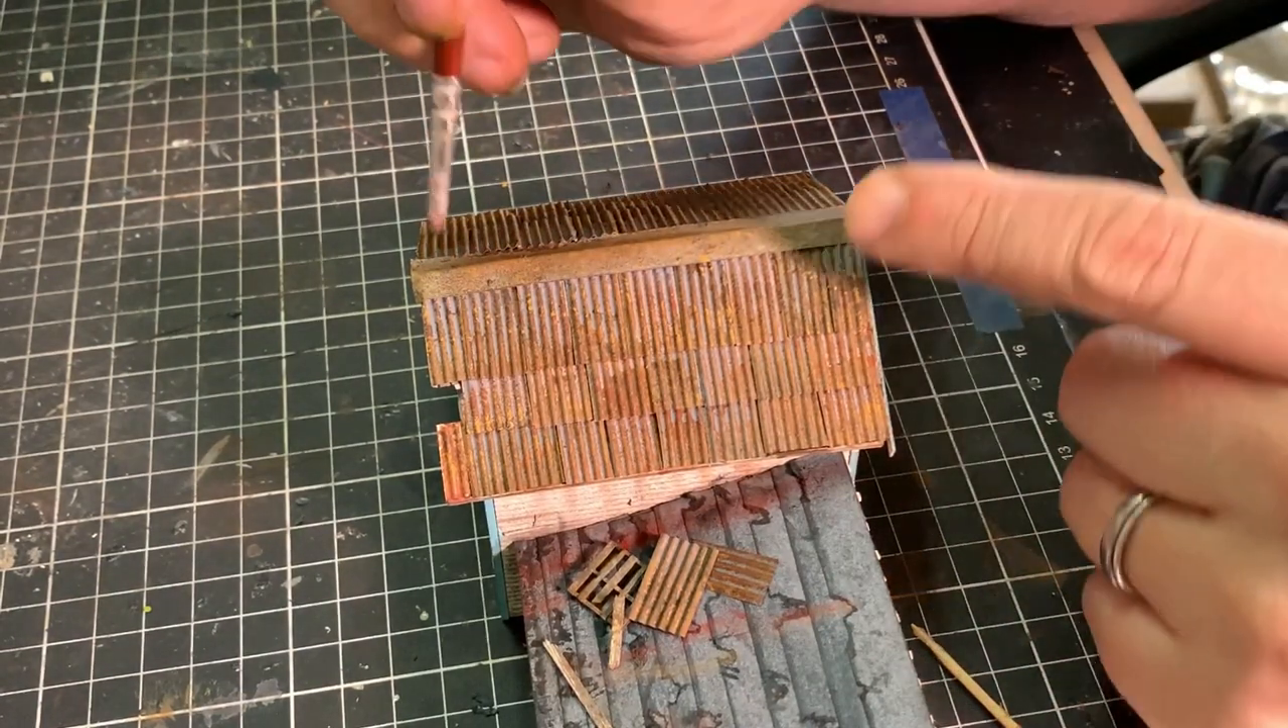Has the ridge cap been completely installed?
Yes.